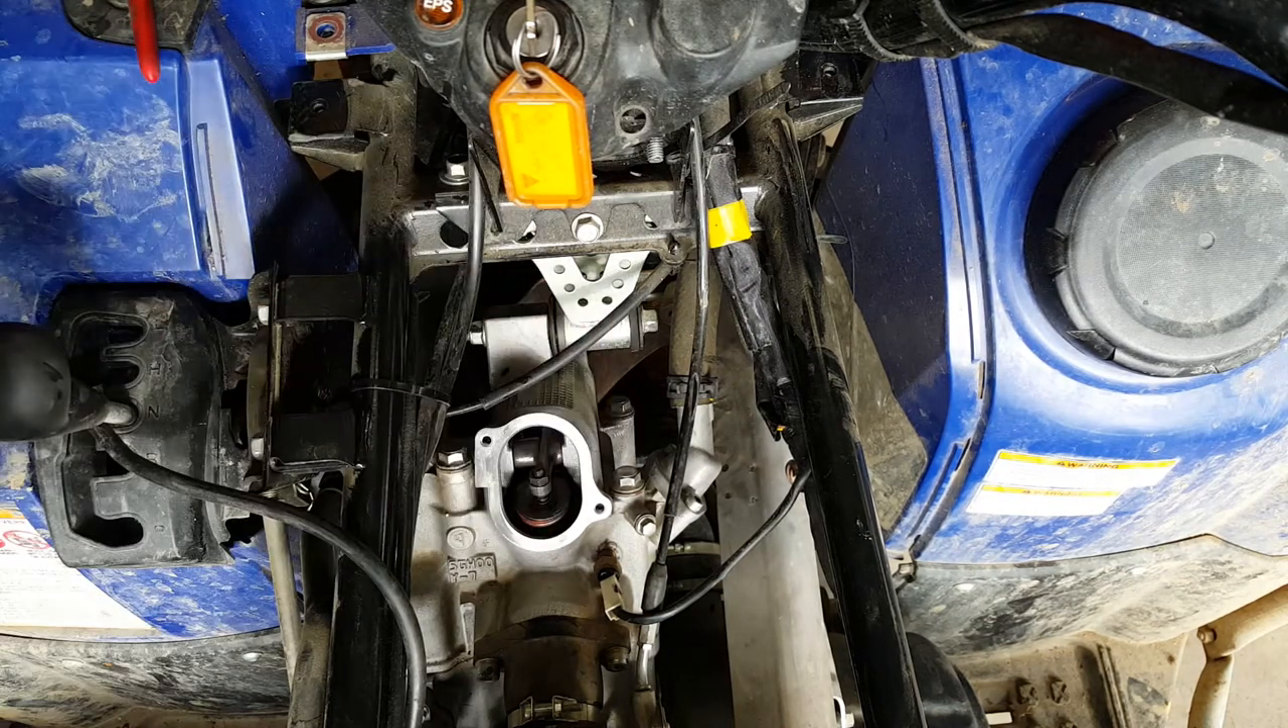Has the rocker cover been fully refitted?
No.